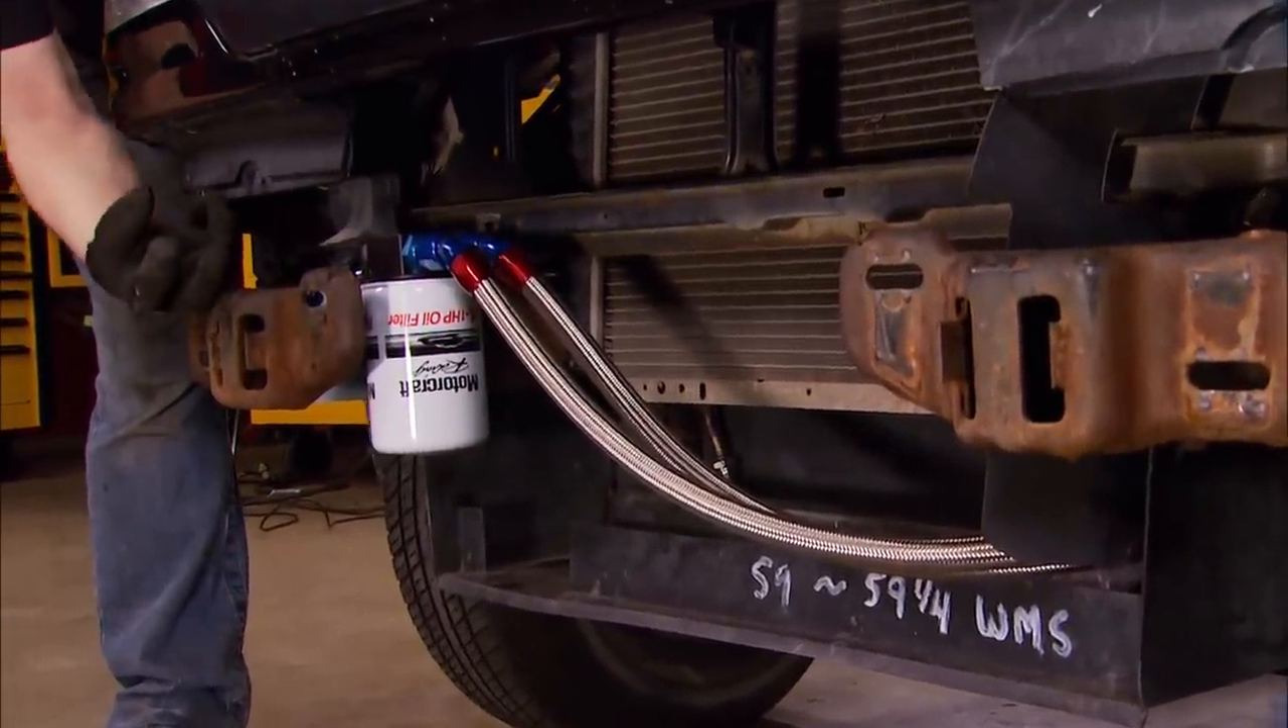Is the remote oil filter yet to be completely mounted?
No.